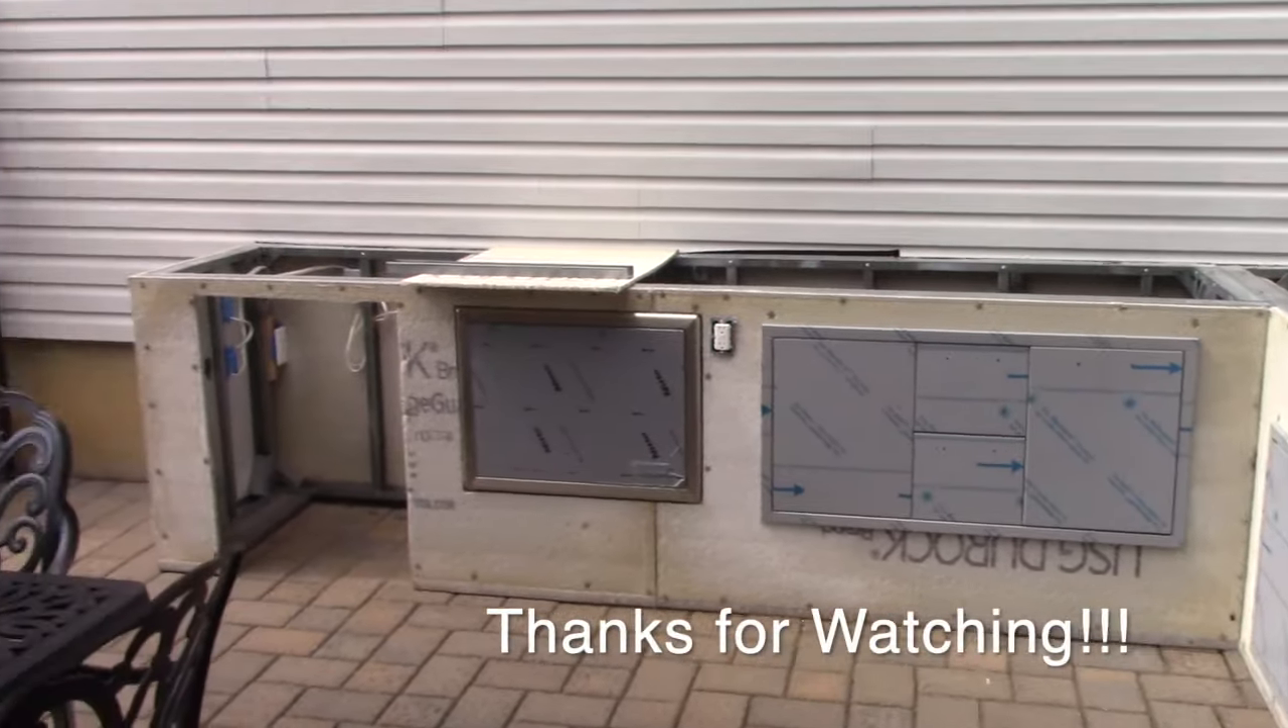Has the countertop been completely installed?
No.